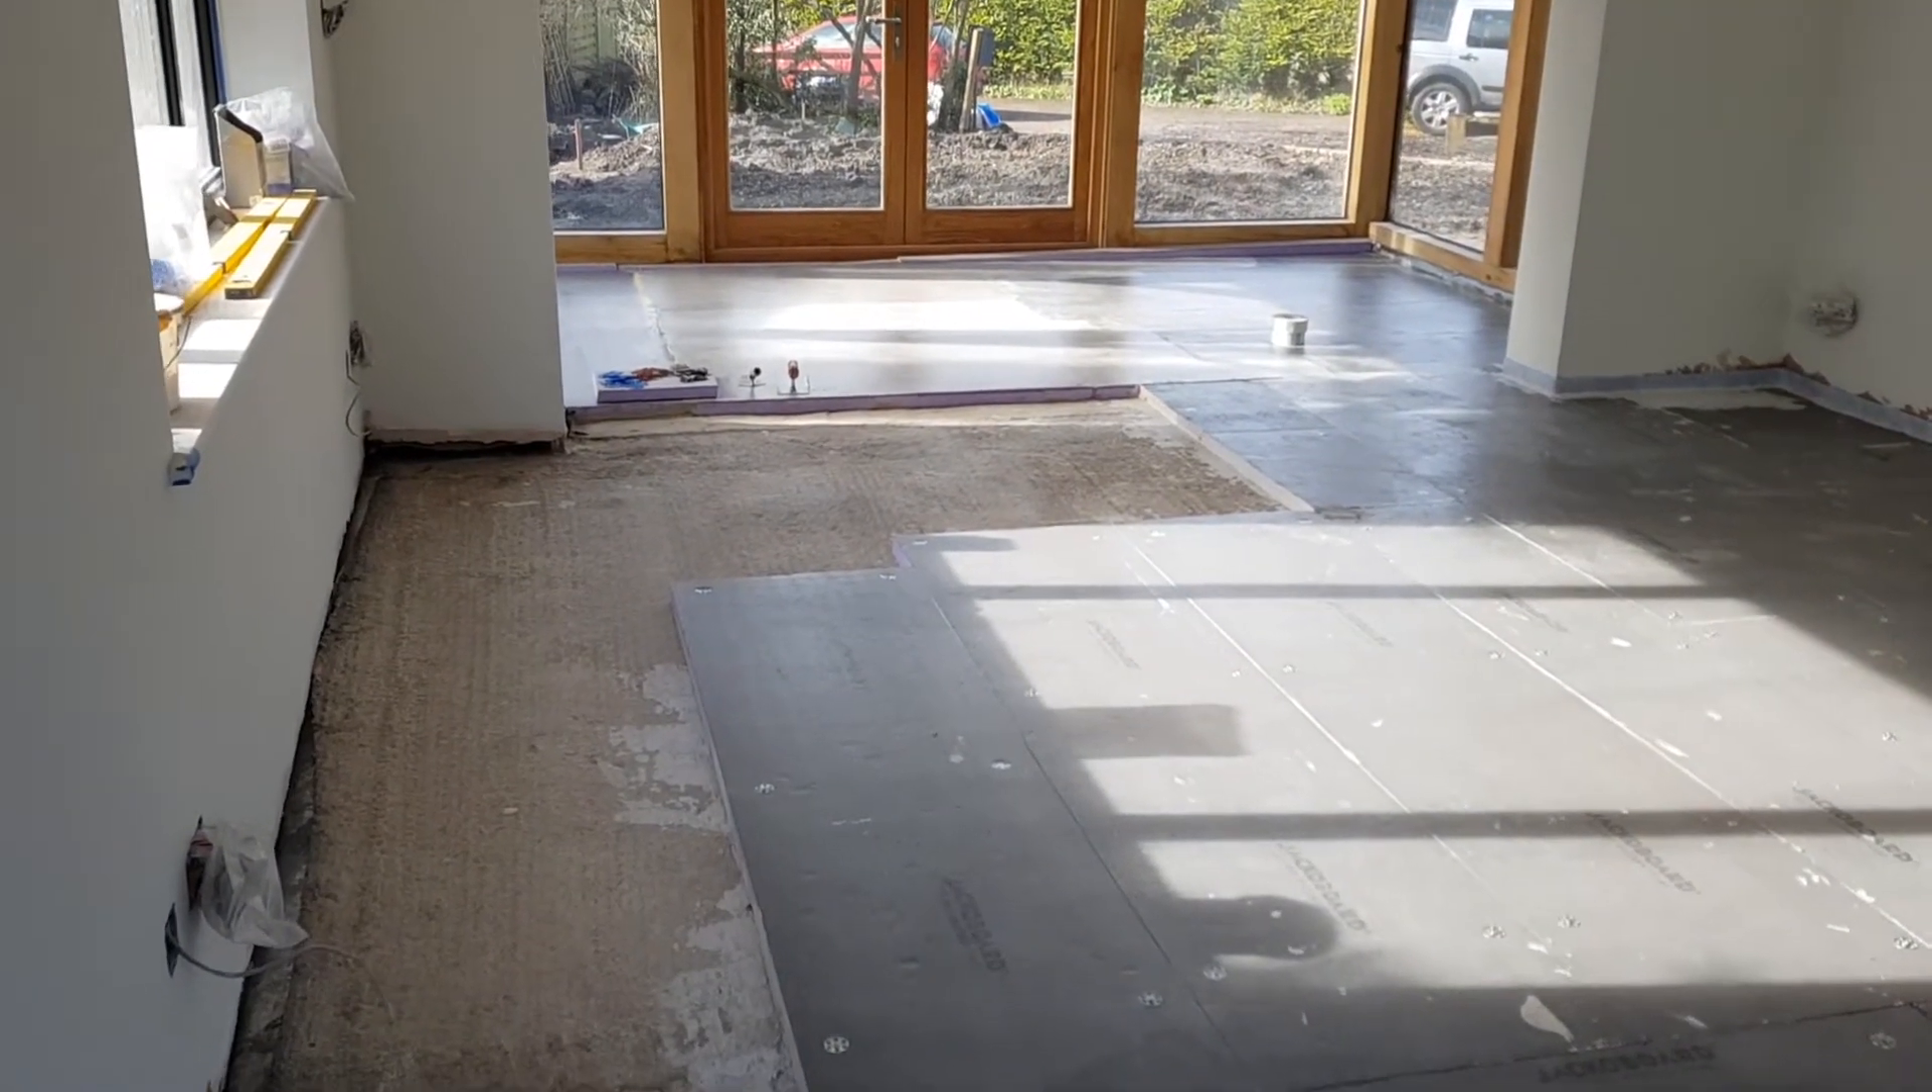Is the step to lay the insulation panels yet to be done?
Yes.